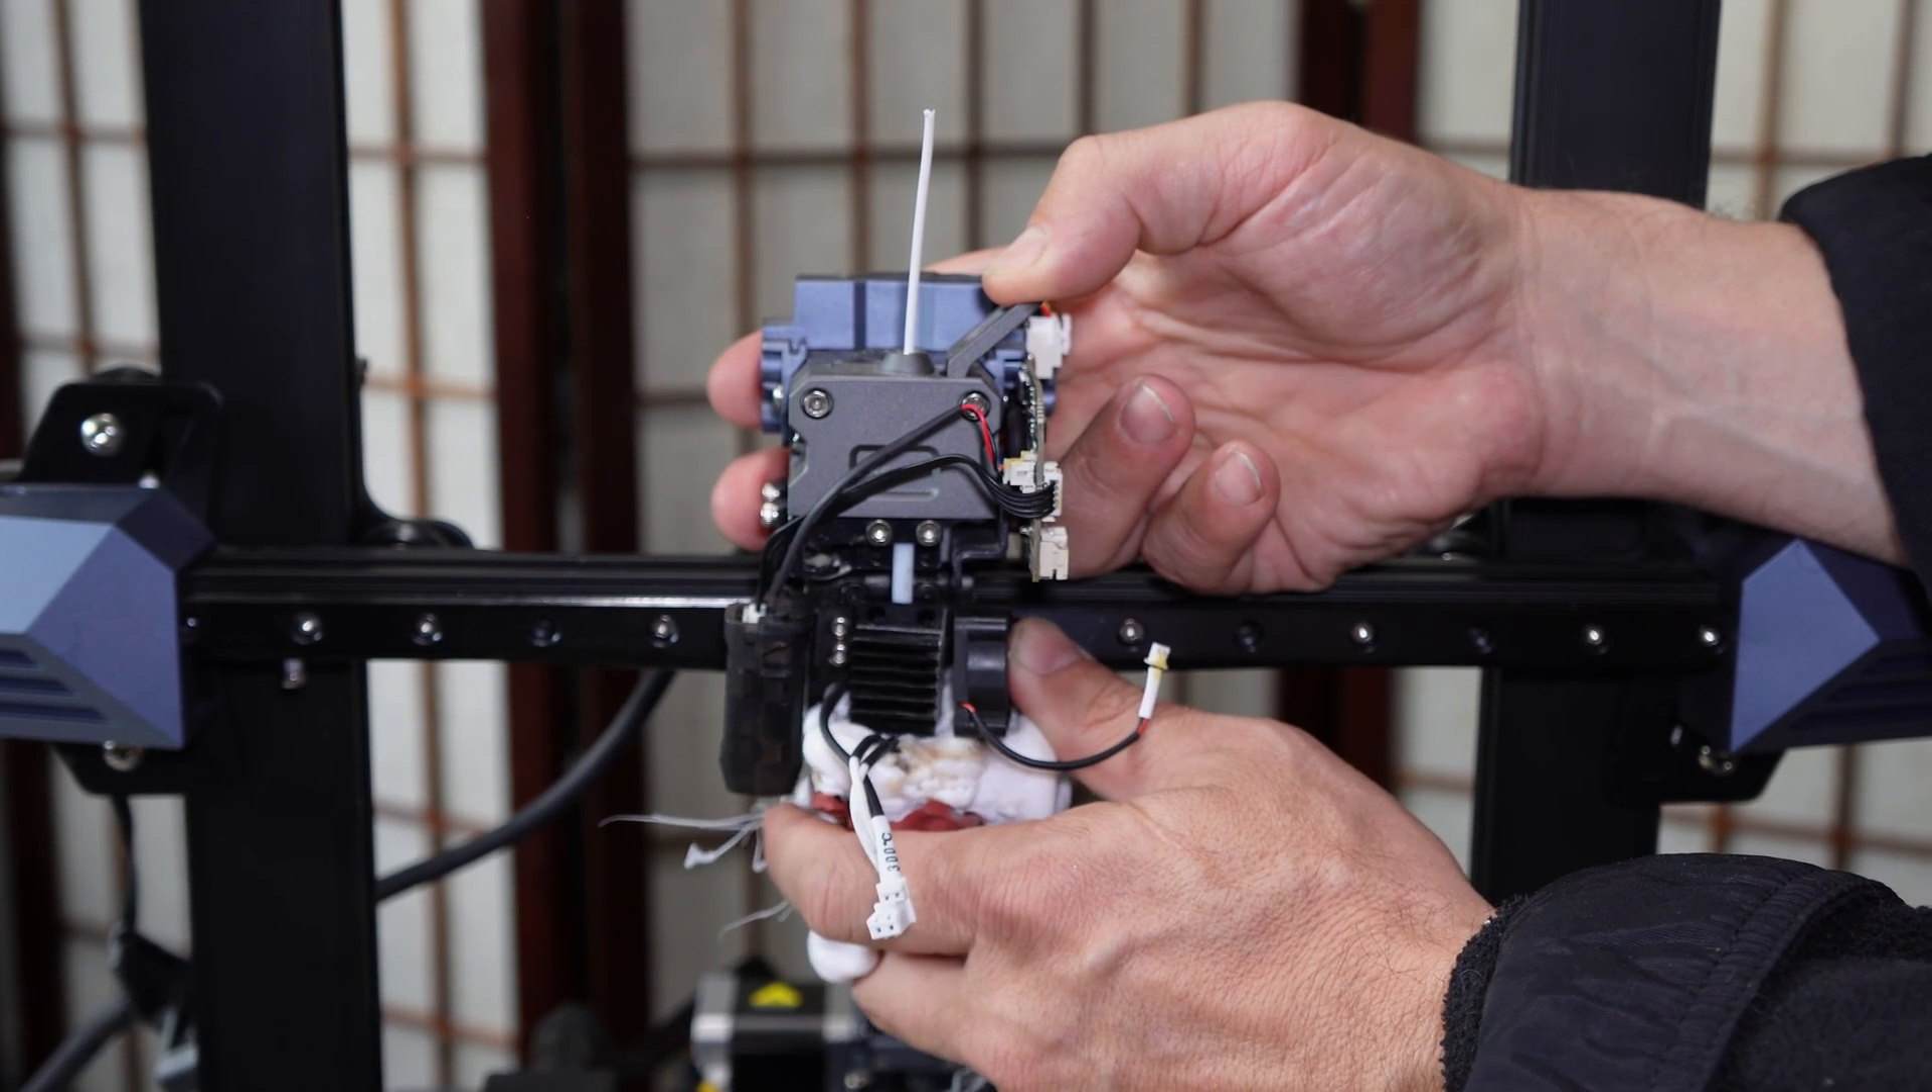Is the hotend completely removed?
No.